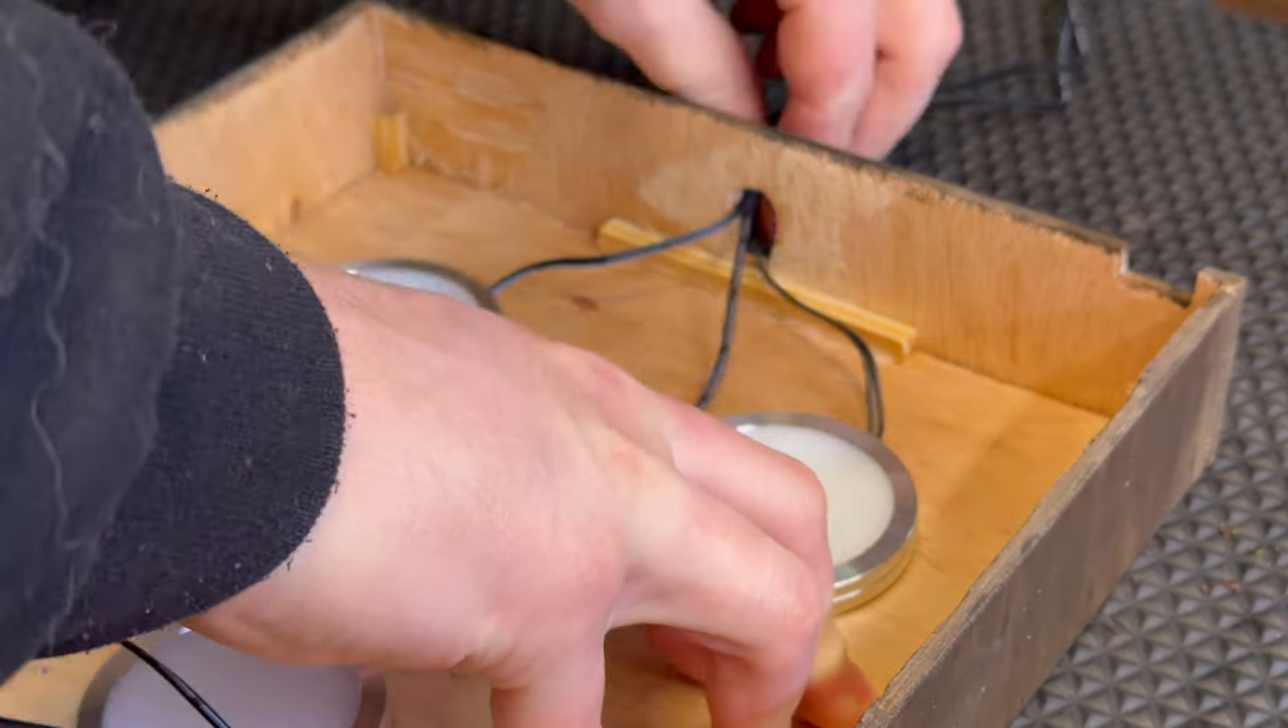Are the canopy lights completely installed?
No.